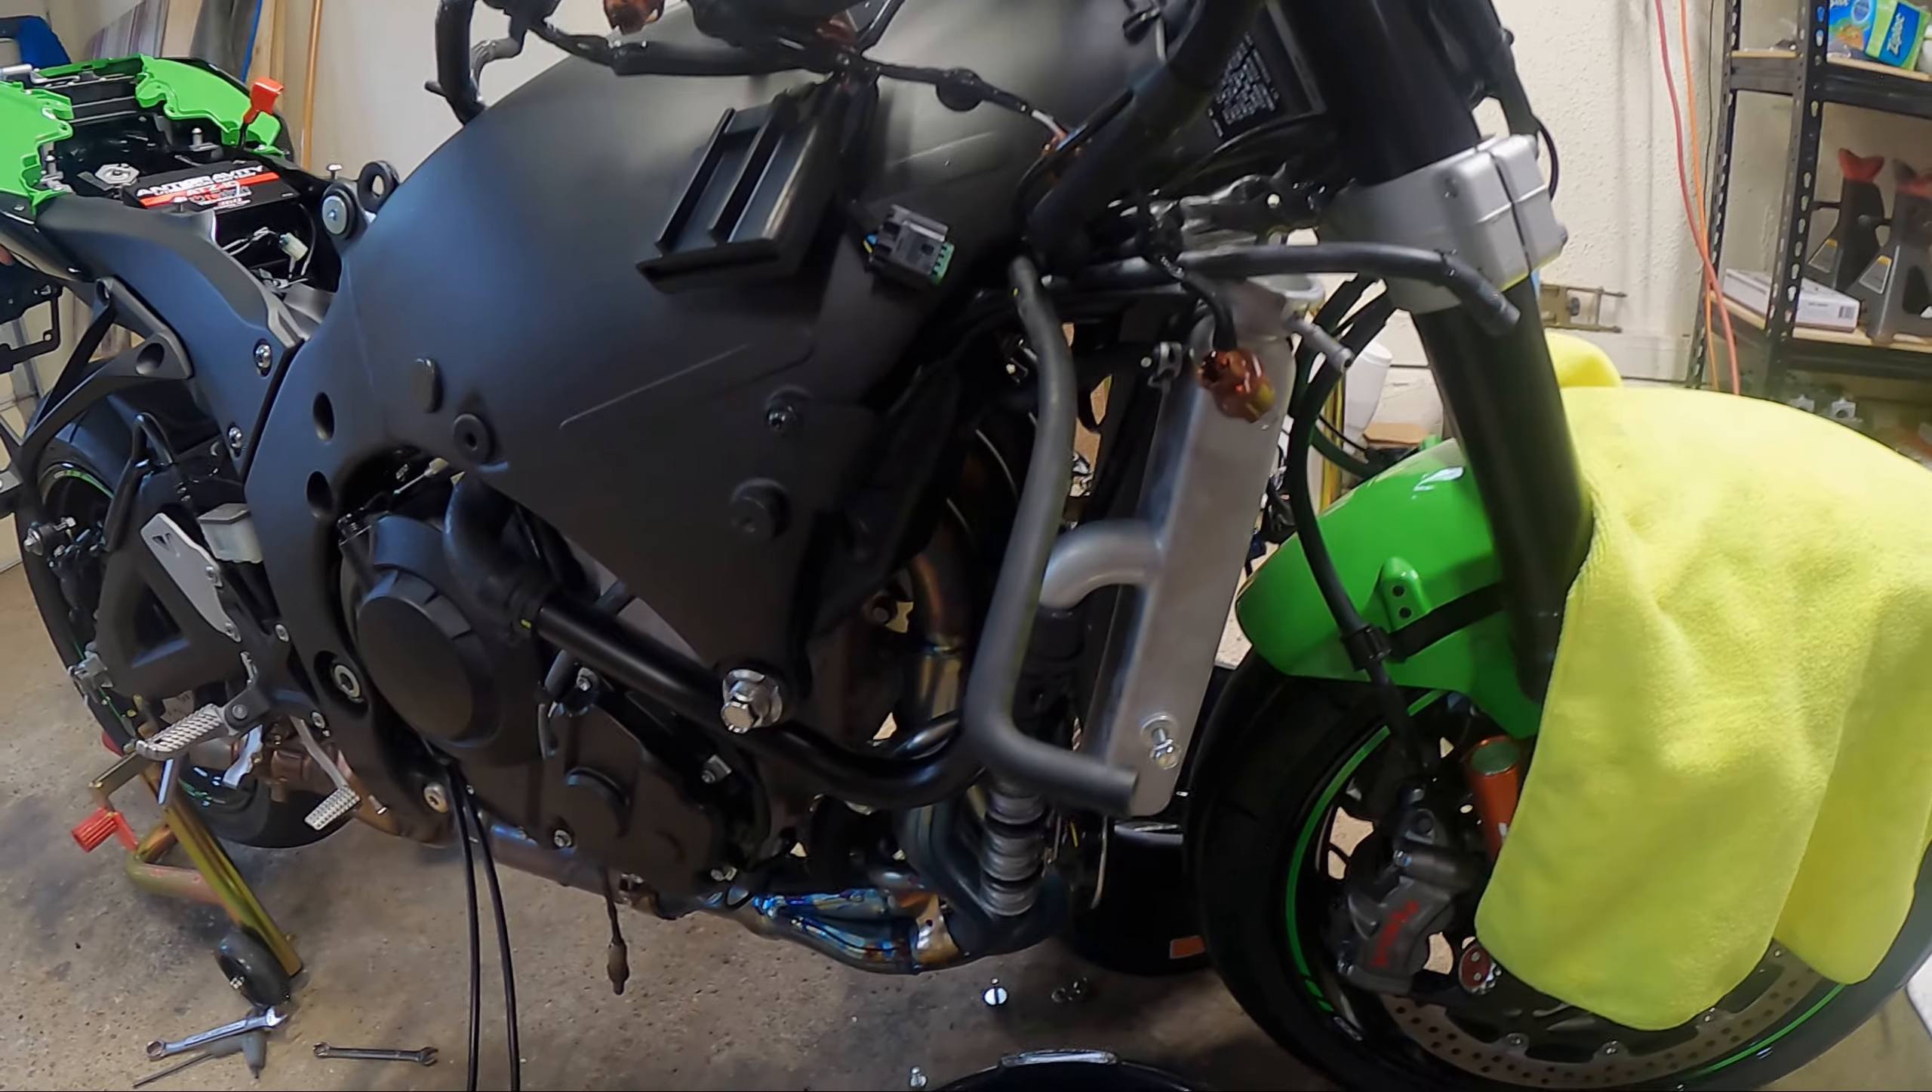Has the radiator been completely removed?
No.